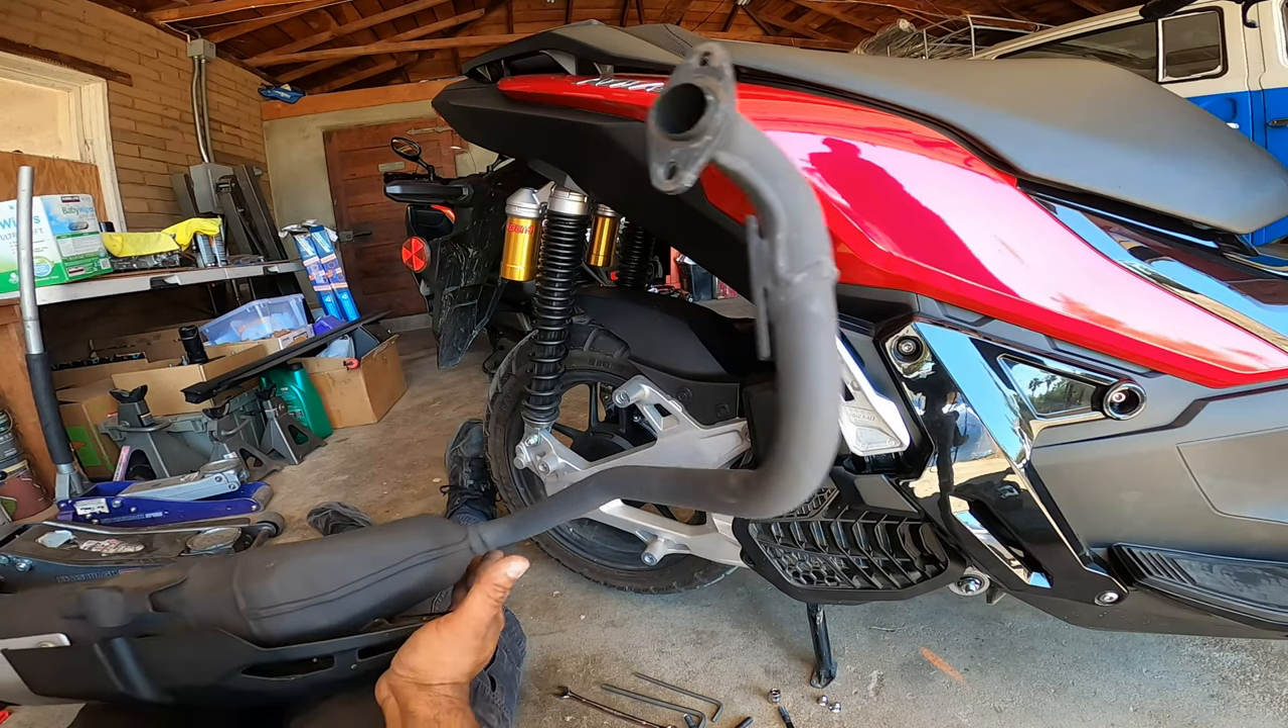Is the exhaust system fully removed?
Yes.